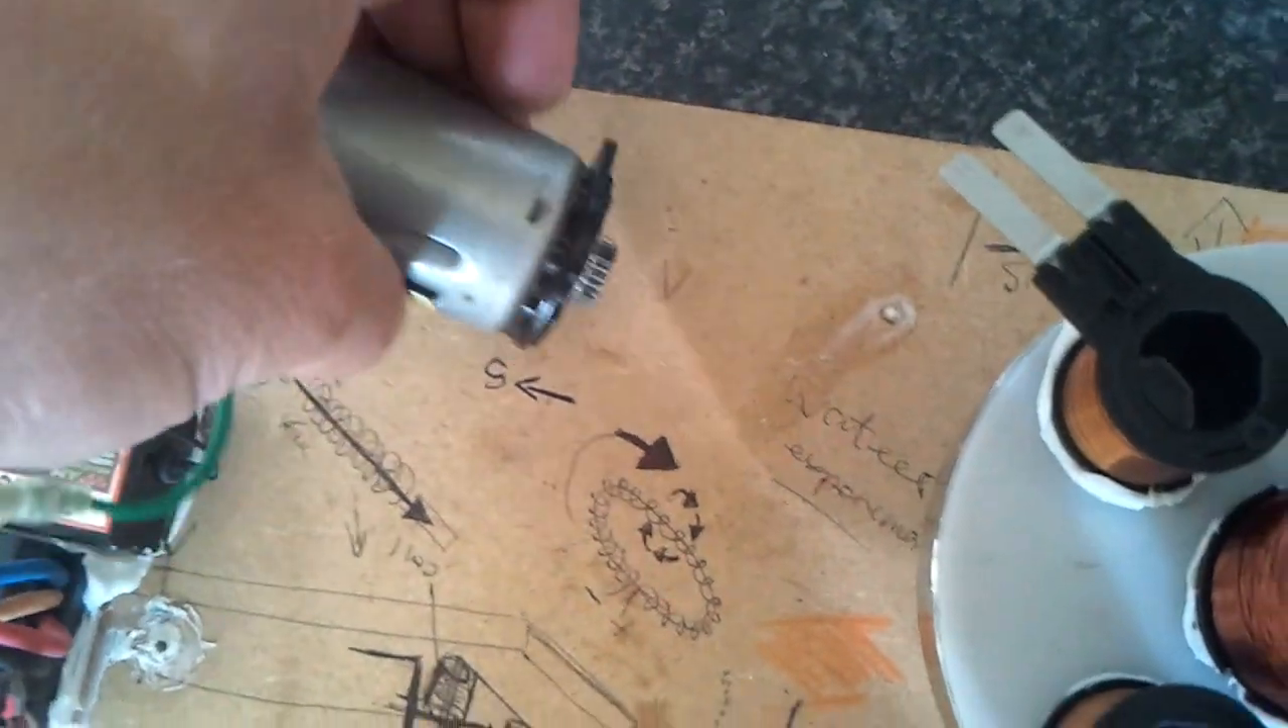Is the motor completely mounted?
No.